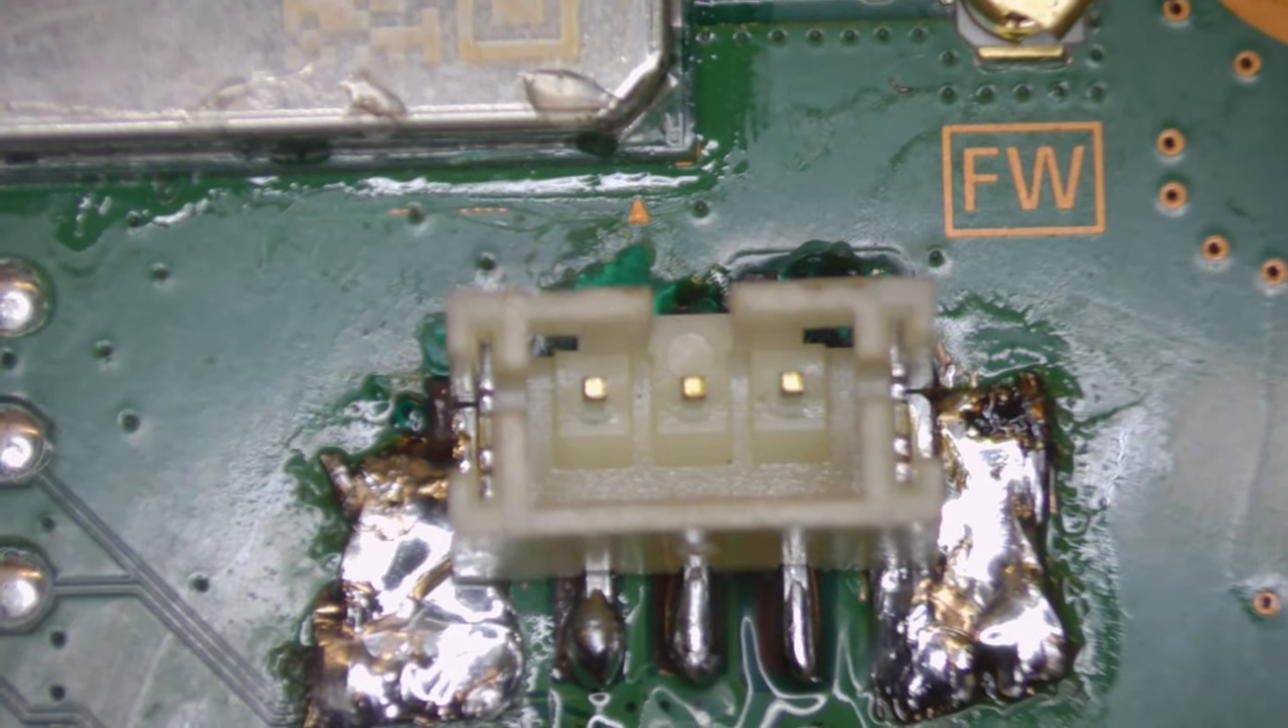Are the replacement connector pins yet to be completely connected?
No.